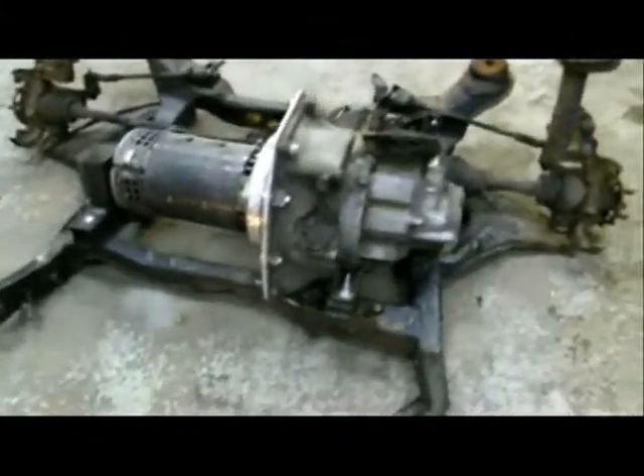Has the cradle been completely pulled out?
Yes.